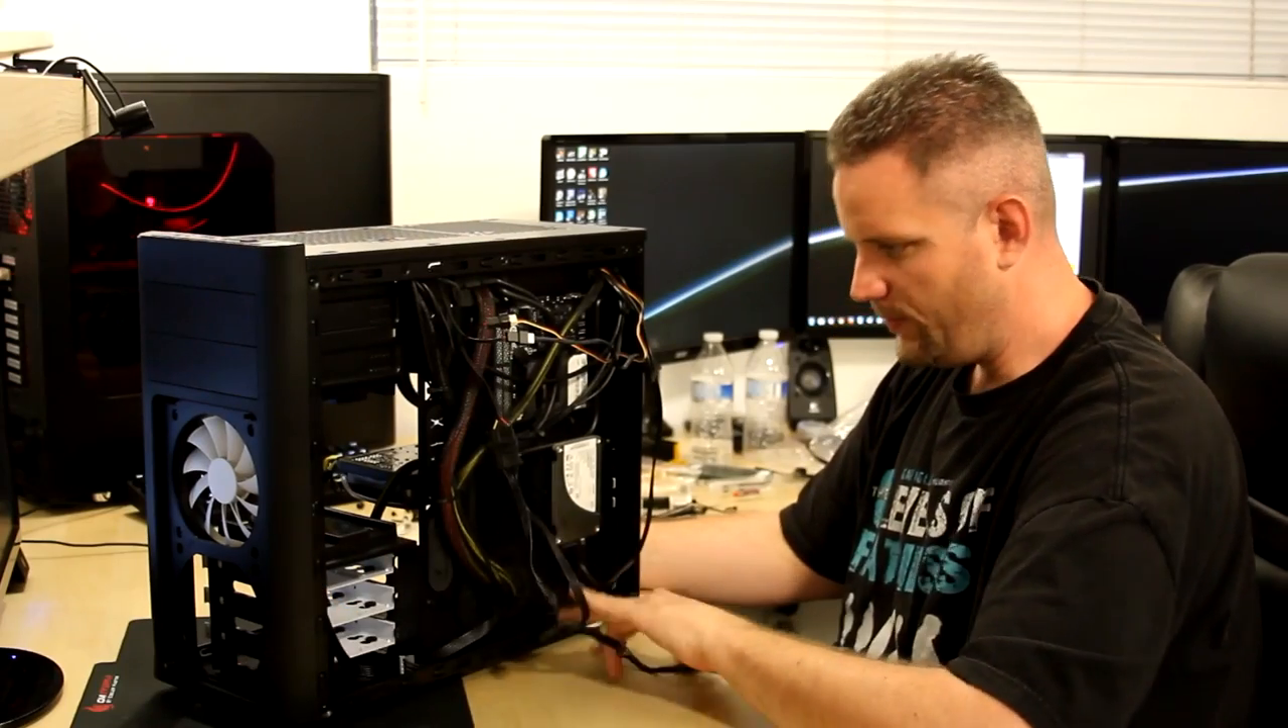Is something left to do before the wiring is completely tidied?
Yes.